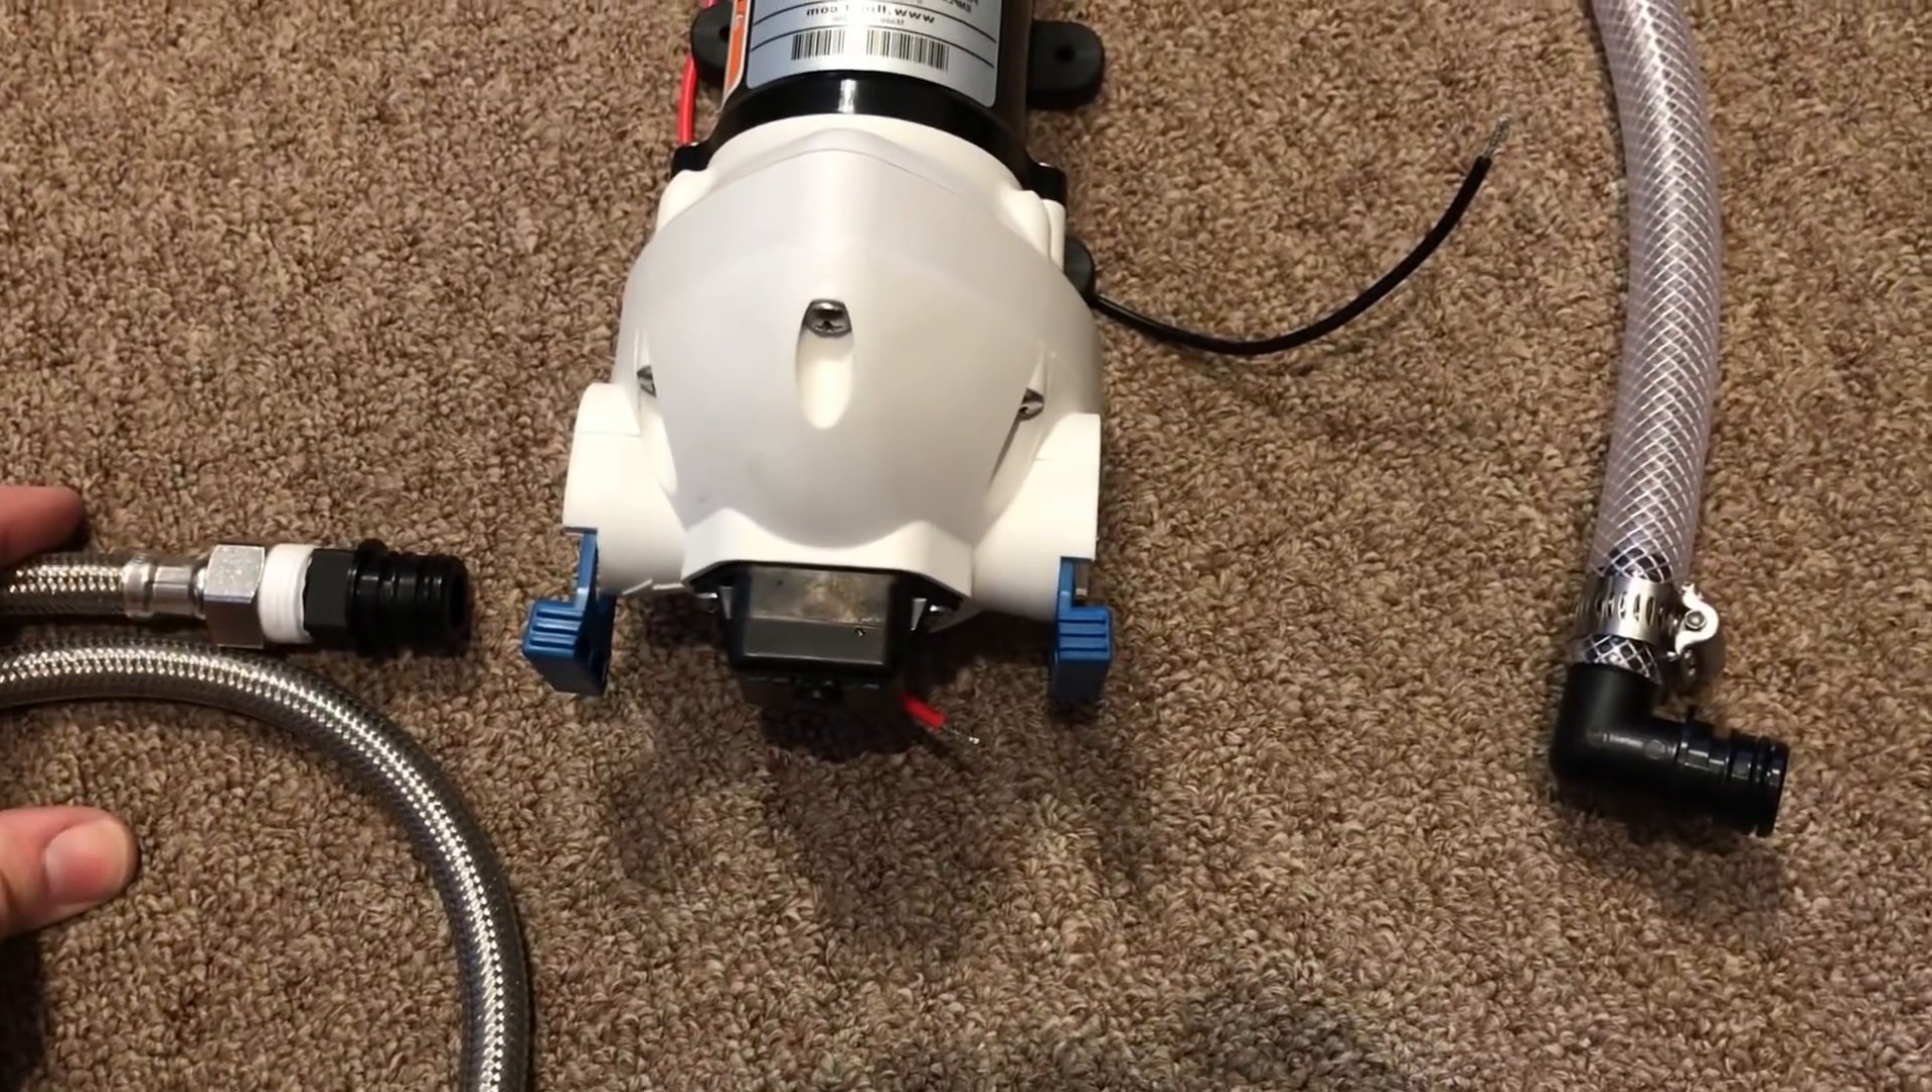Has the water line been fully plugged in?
No.